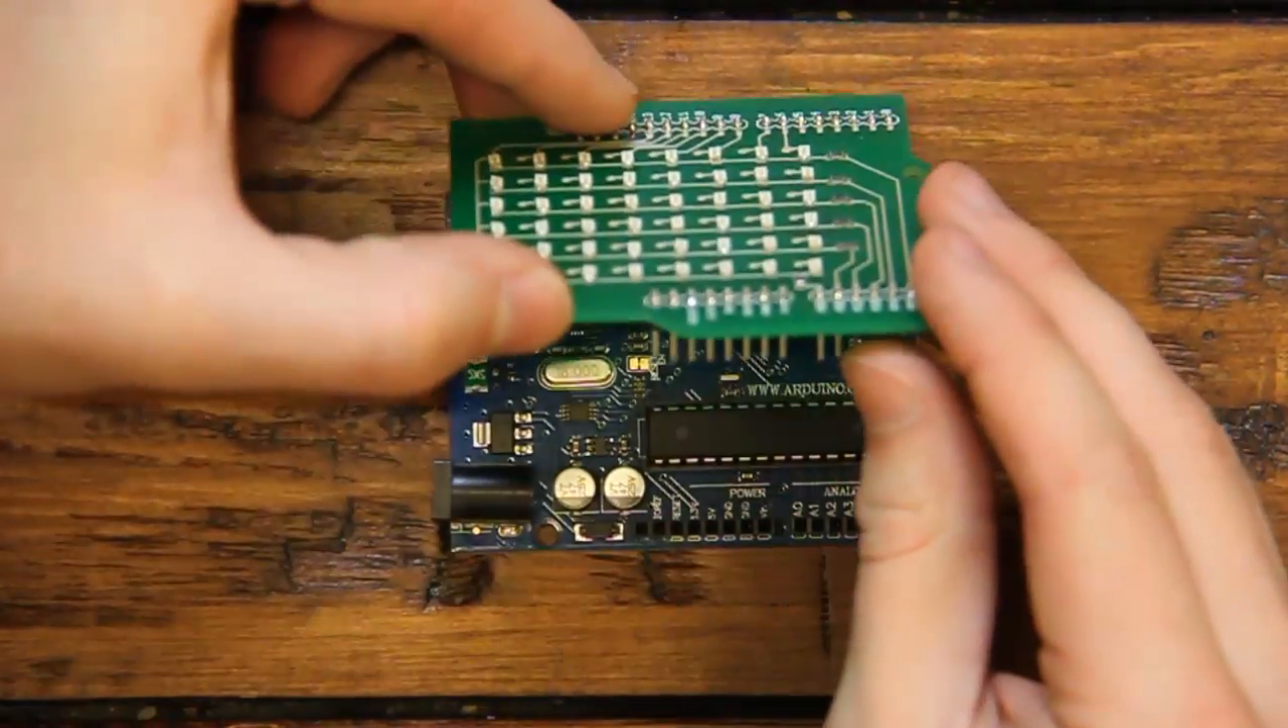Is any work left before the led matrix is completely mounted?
Yes.